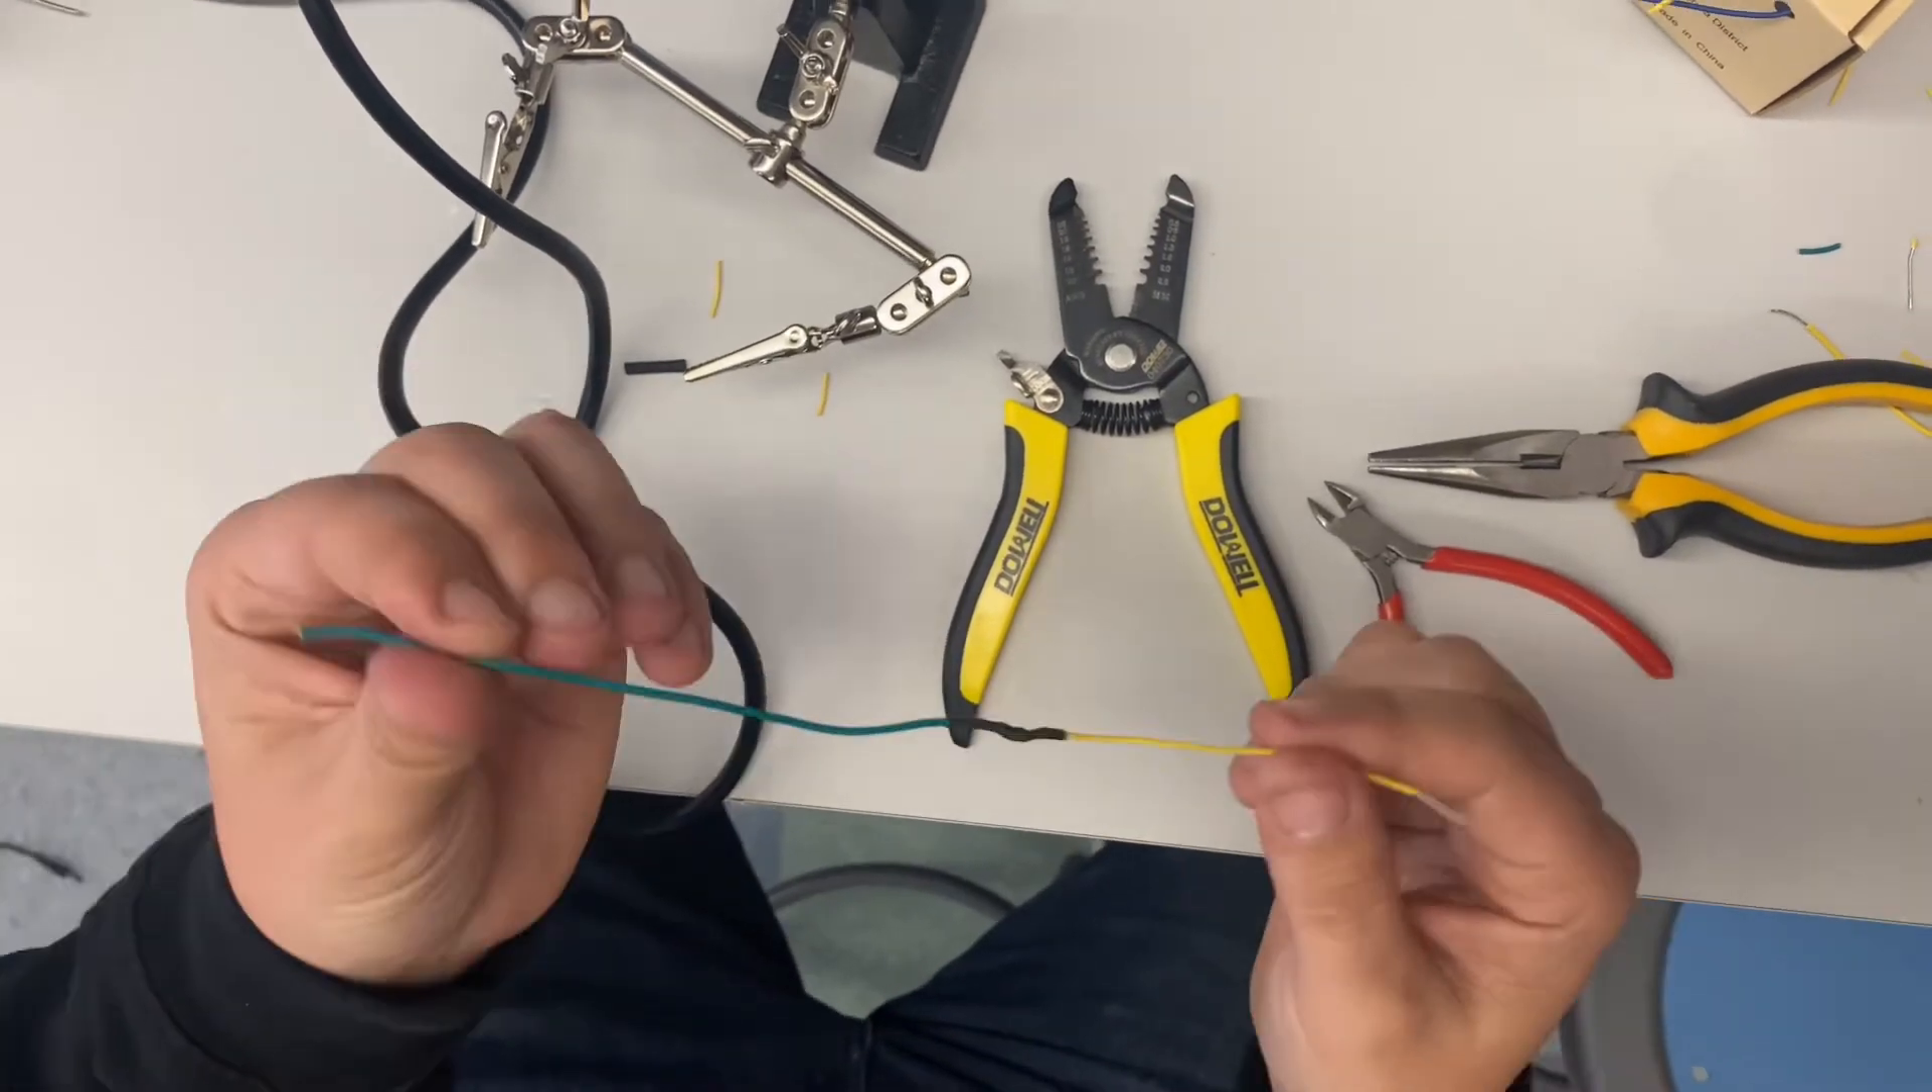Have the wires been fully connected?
Yes.